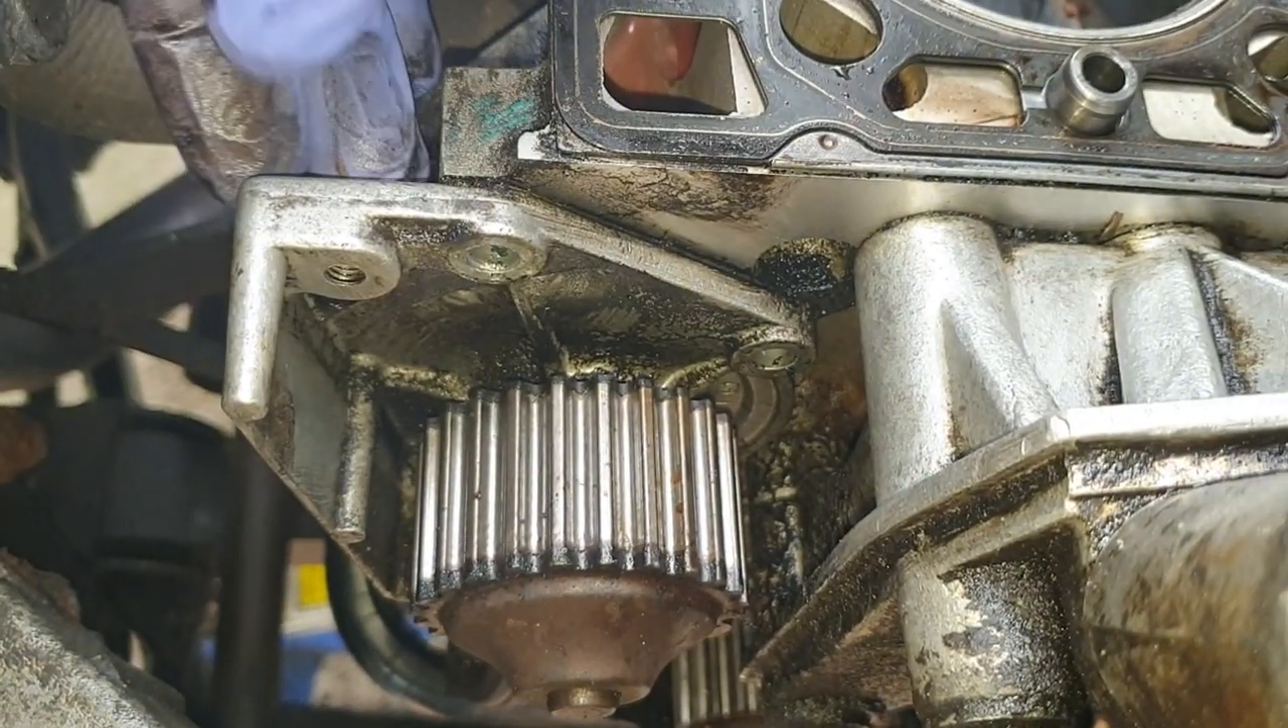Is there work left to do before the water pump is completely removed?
Yes.